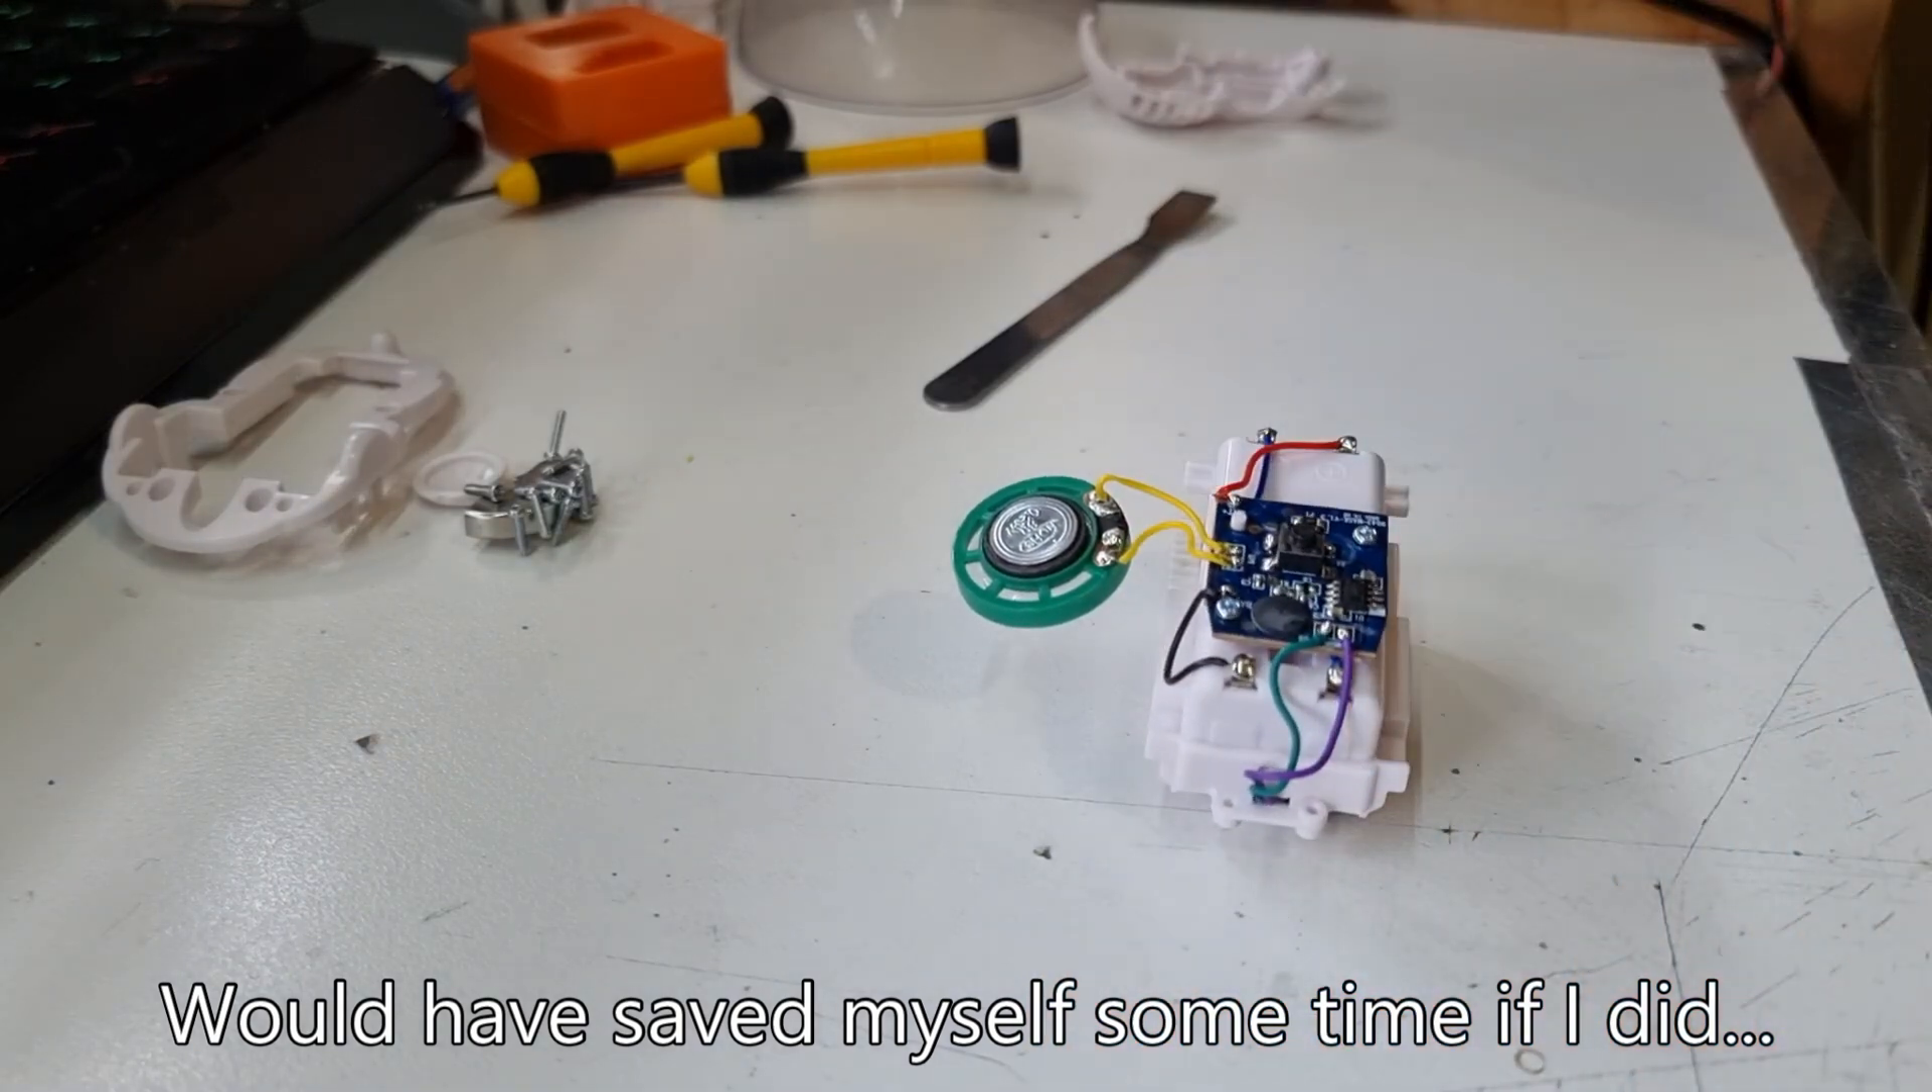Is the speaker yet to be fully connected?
No.